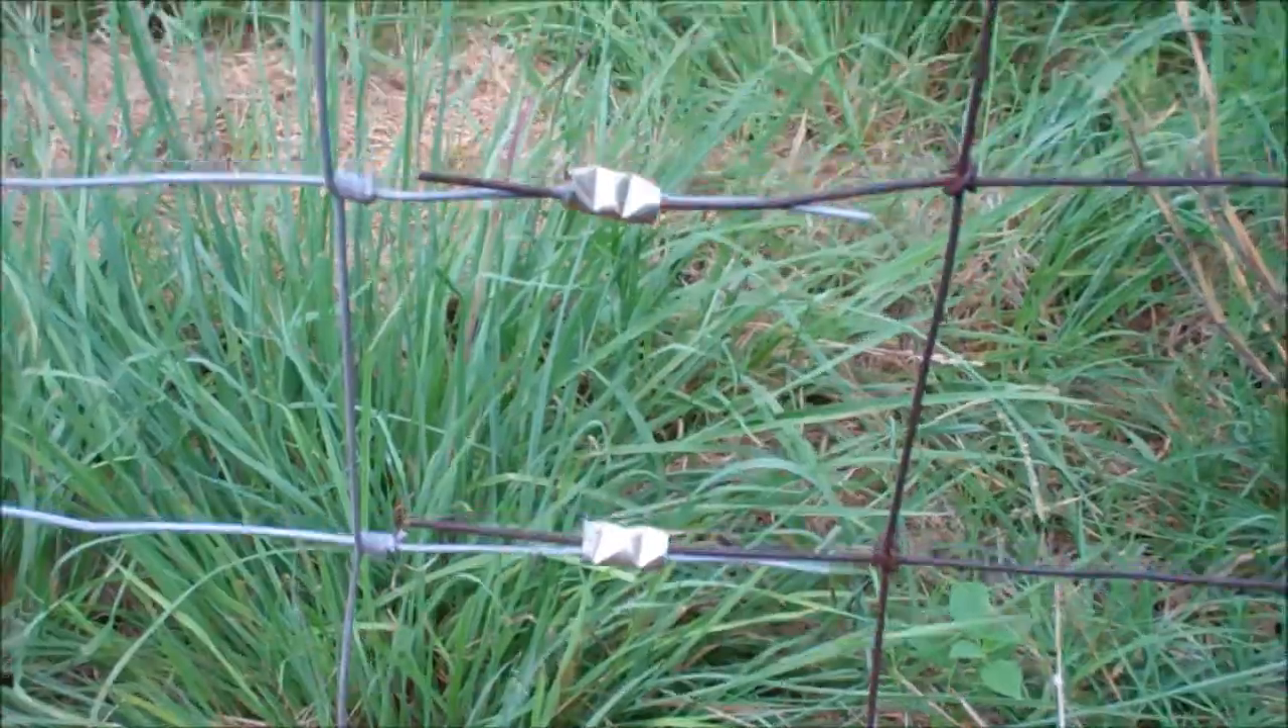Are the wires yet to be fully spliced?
No.